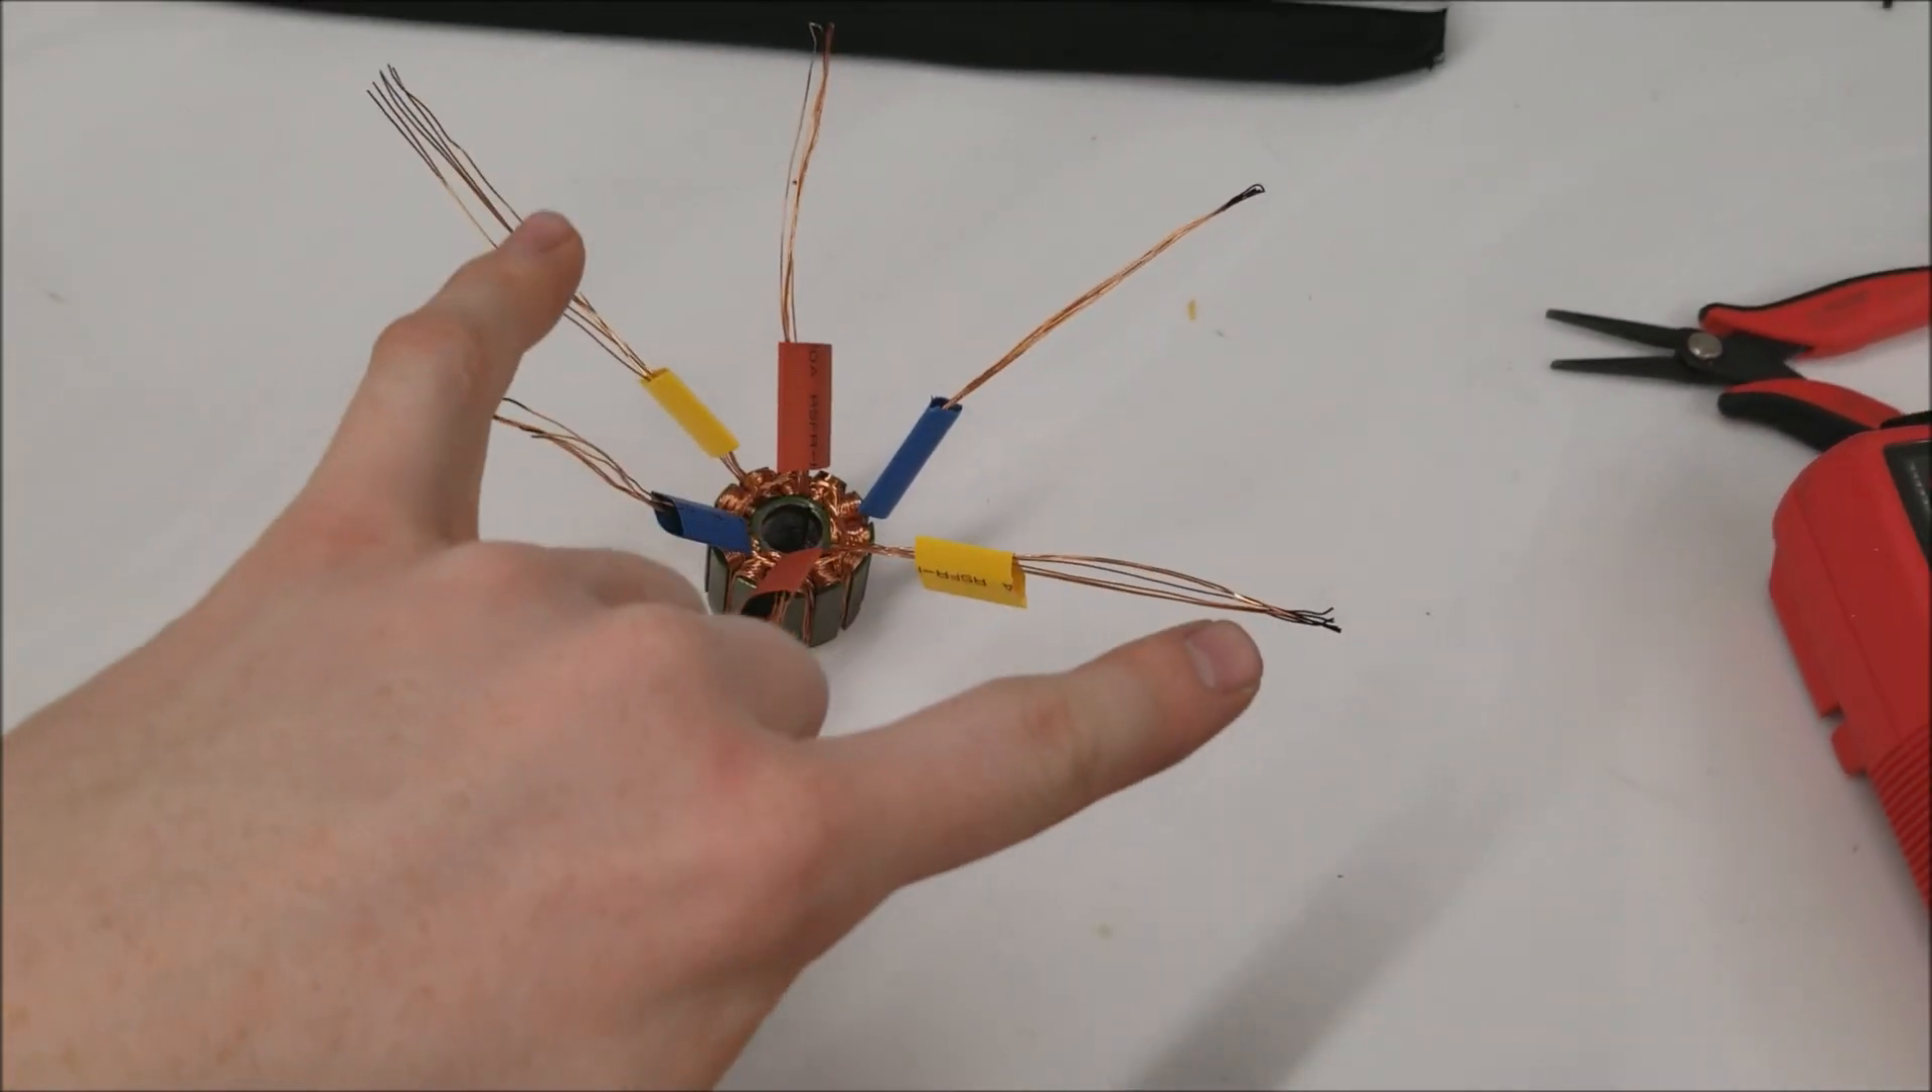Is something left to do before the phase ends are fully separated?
No.